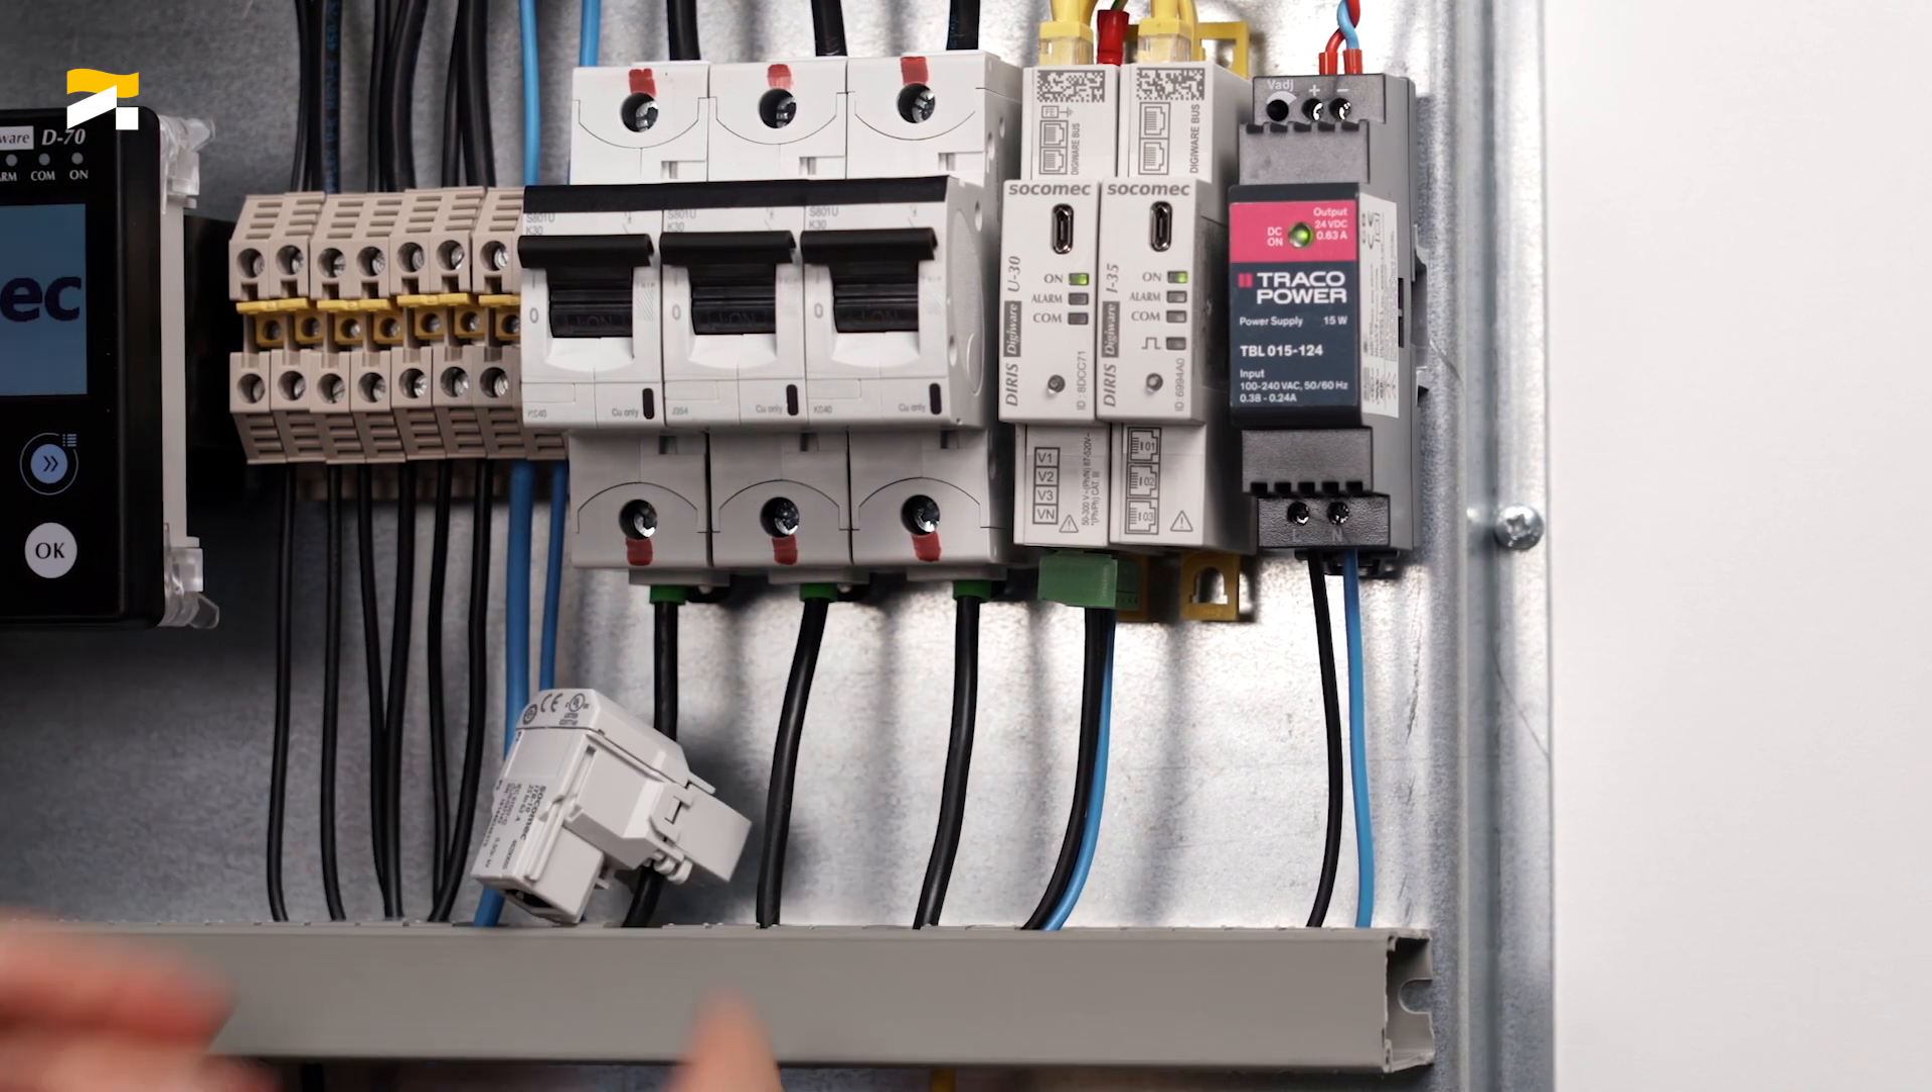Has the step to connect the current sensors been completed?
No.